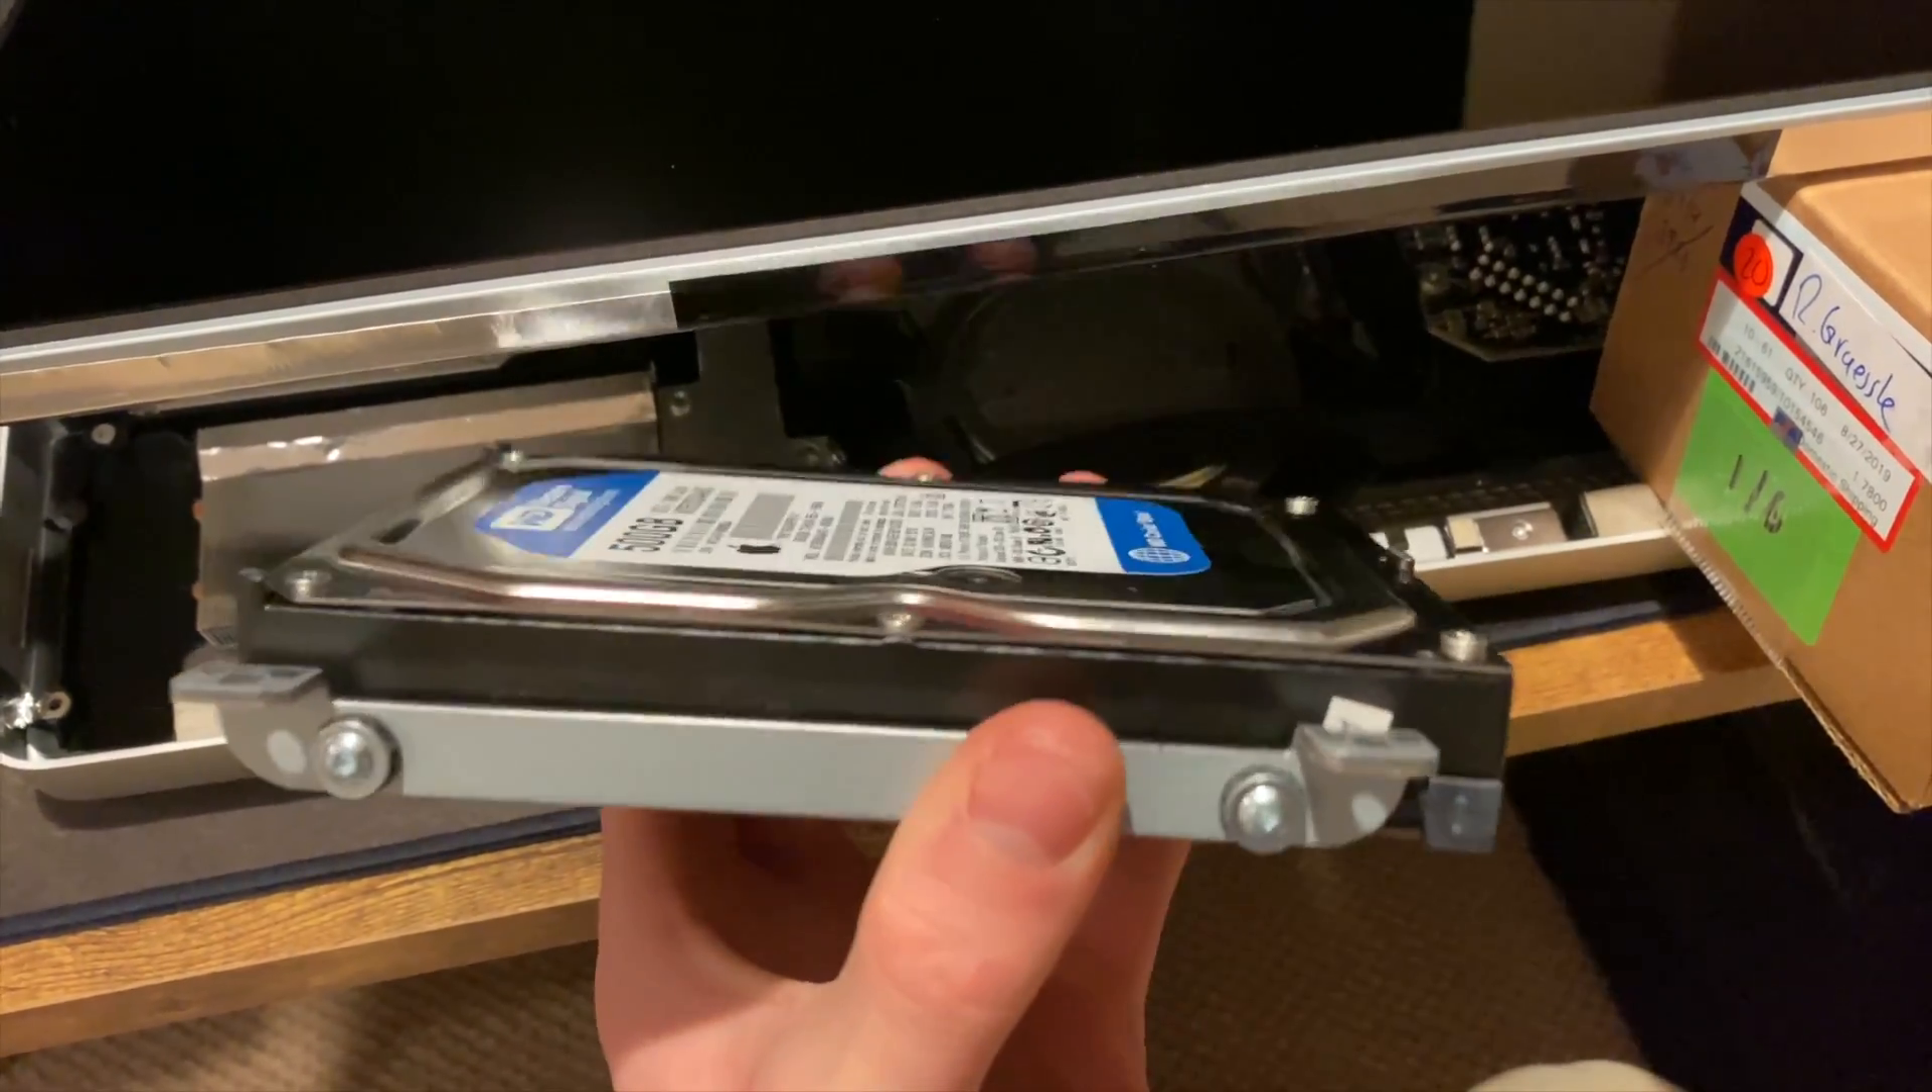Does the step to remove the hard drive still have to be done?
No.